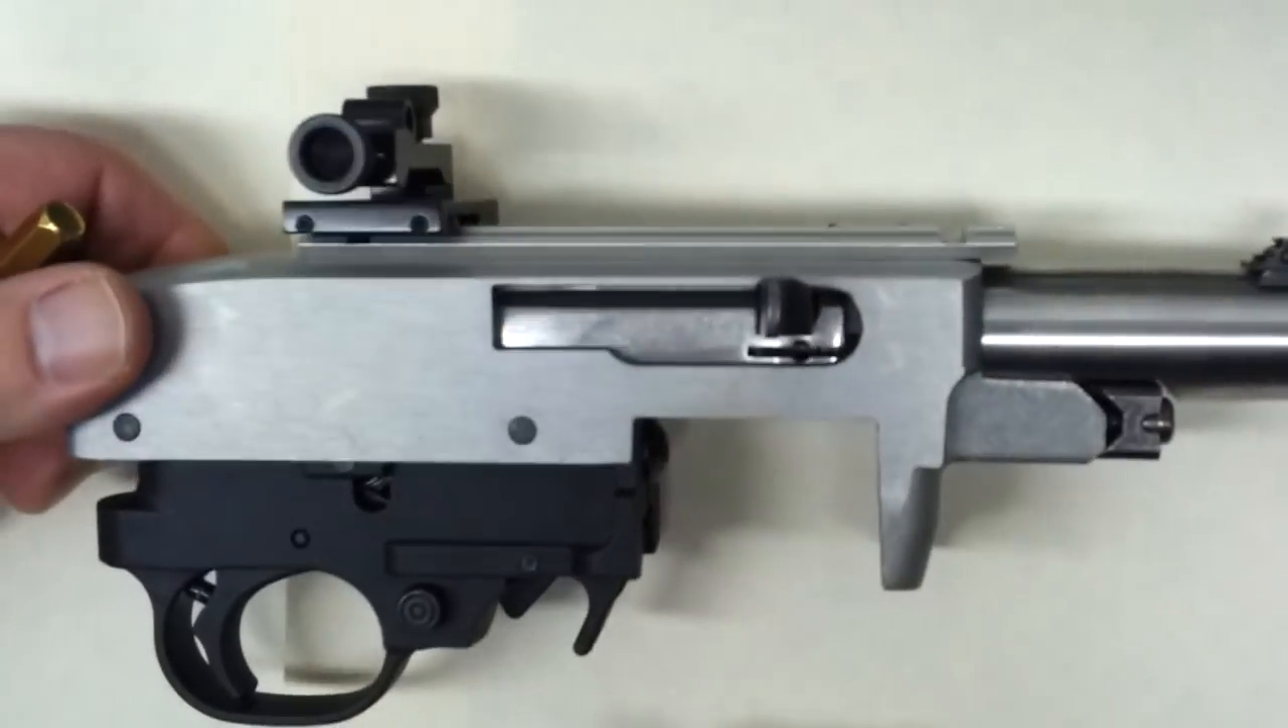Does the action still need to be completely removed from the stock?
No.